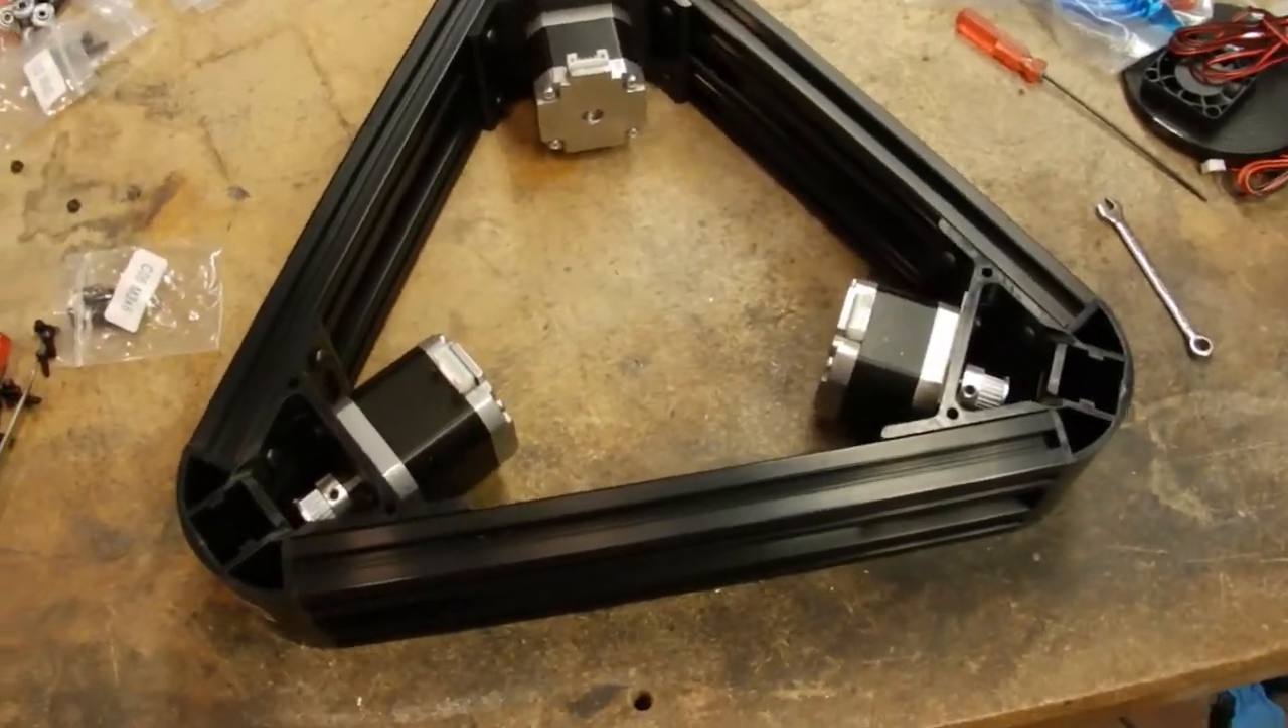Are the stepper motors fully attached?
Yes.